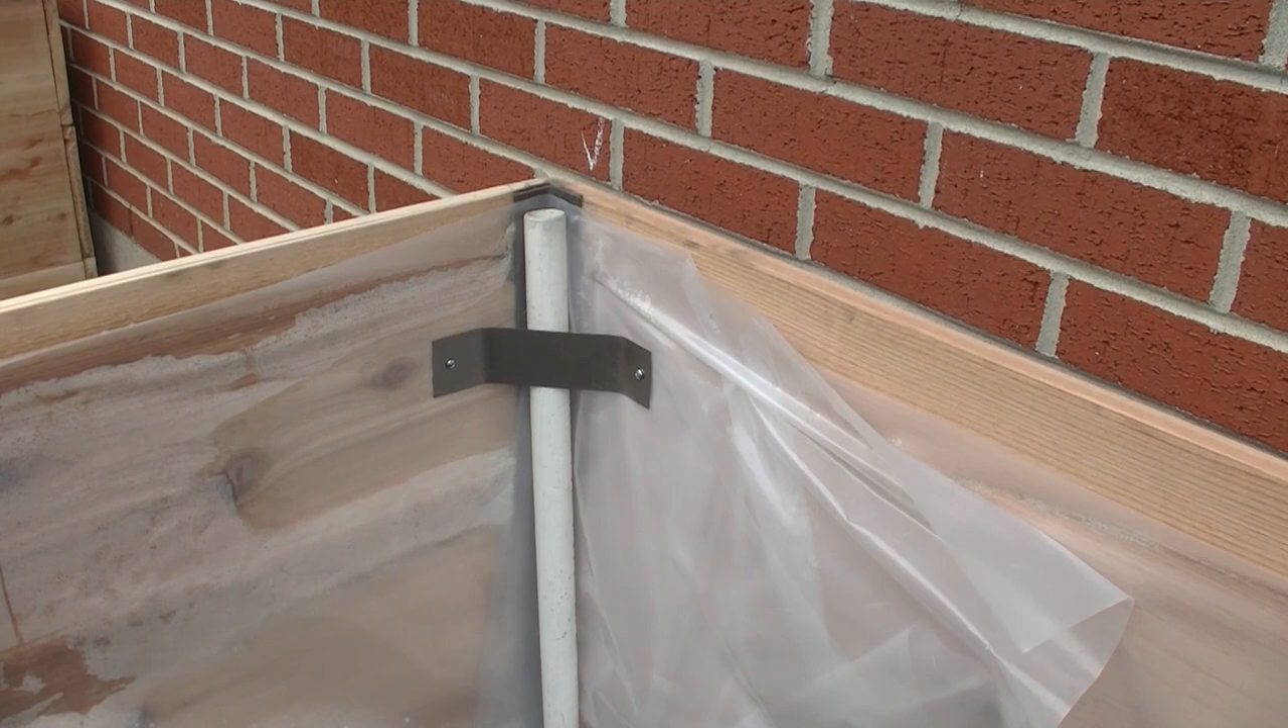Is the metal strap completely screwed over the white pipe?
Yes.